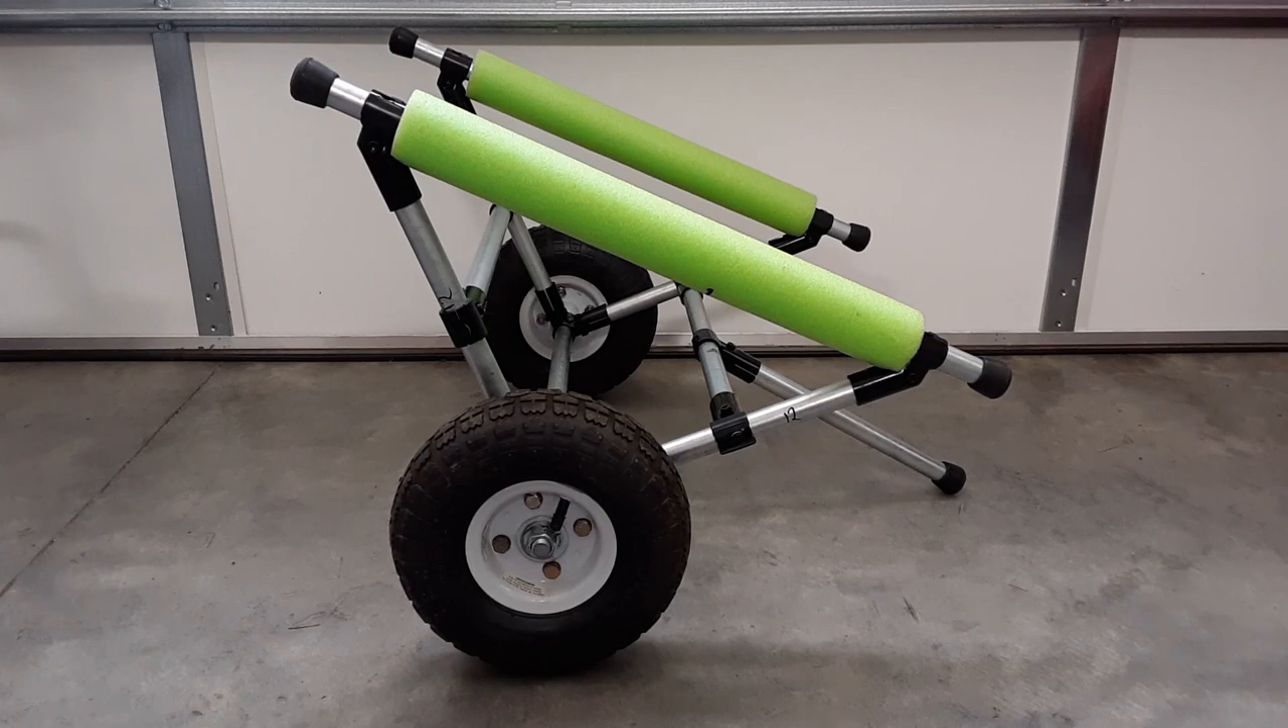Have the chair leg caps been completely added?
Yes.